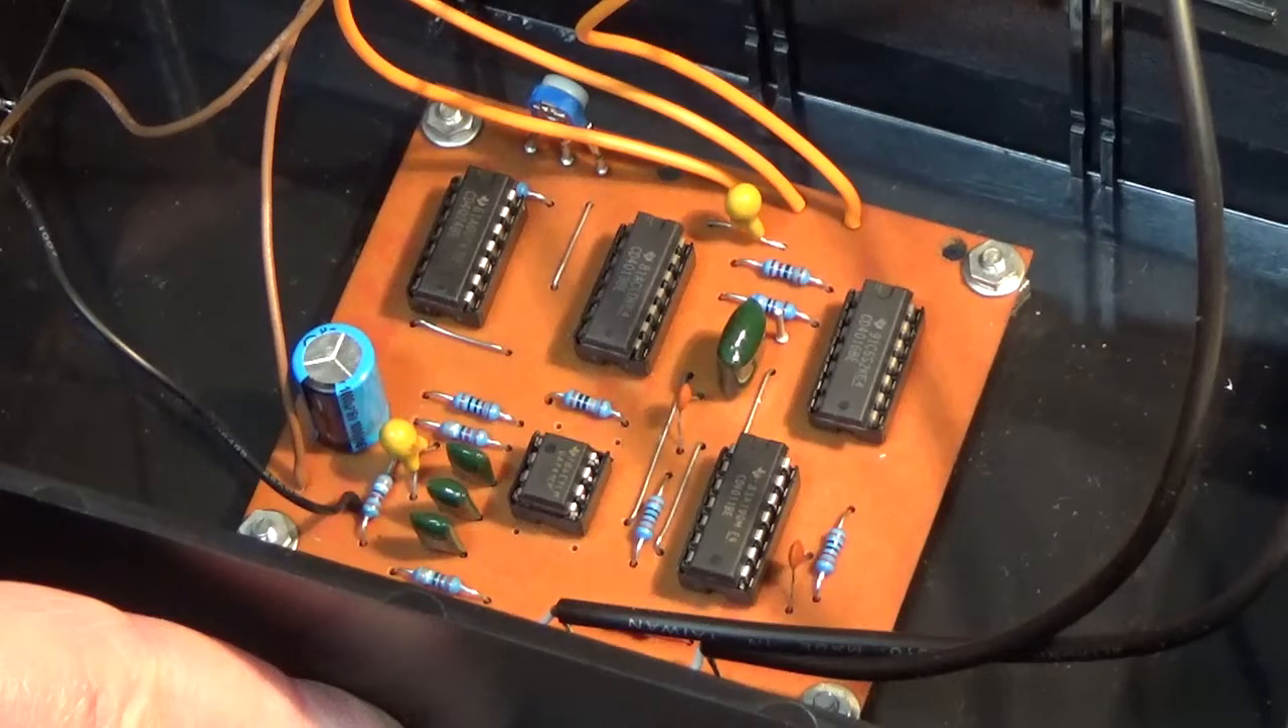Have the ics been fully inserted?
Yes.